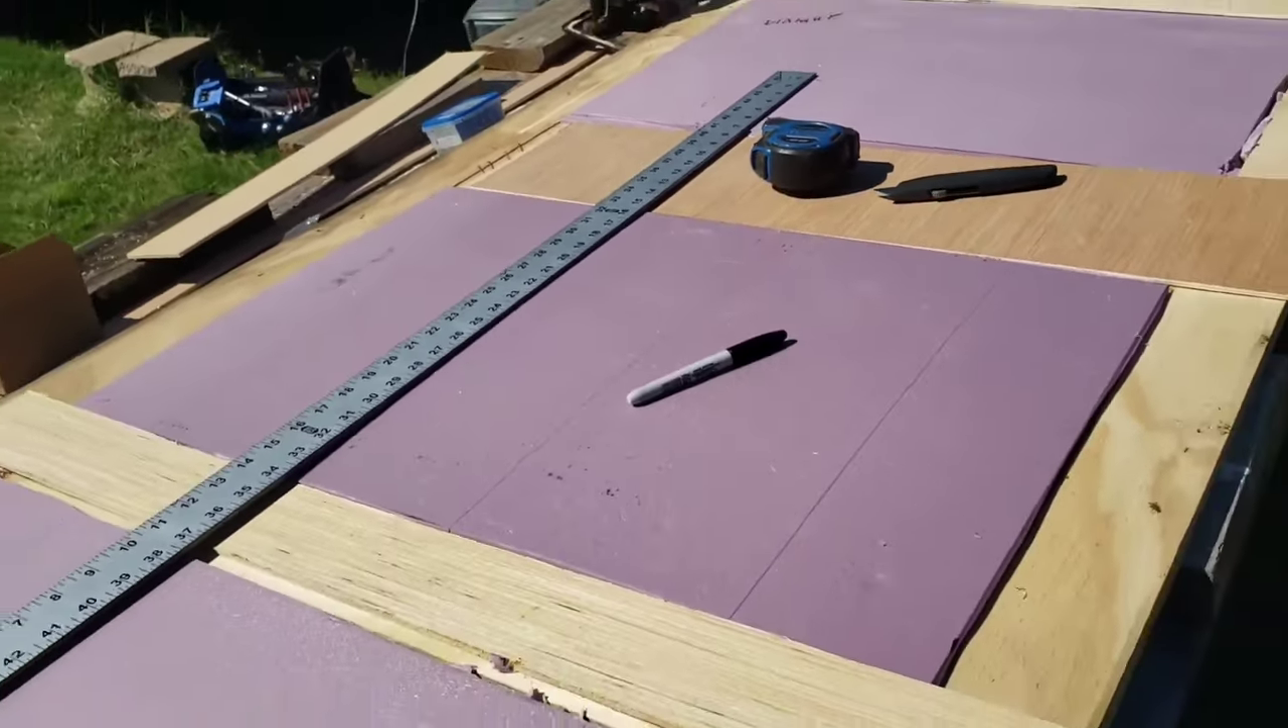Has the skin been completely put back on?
No.